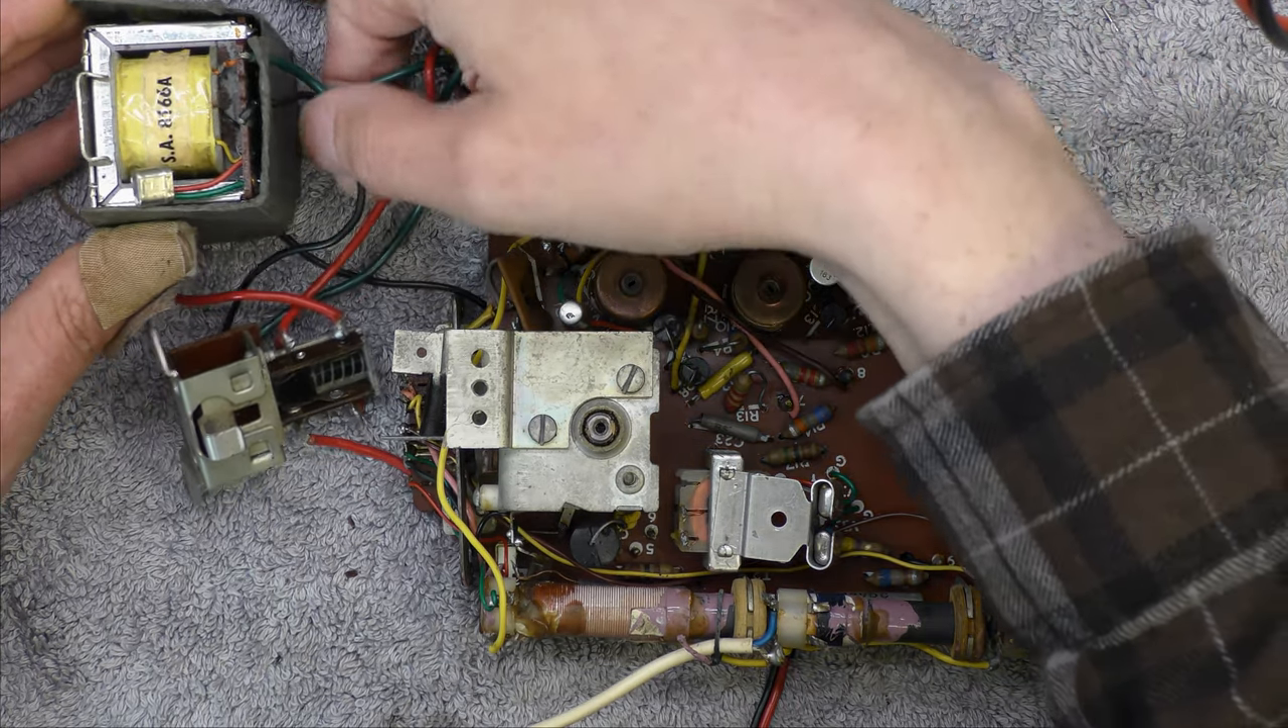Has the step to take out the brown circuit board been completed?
Yes.